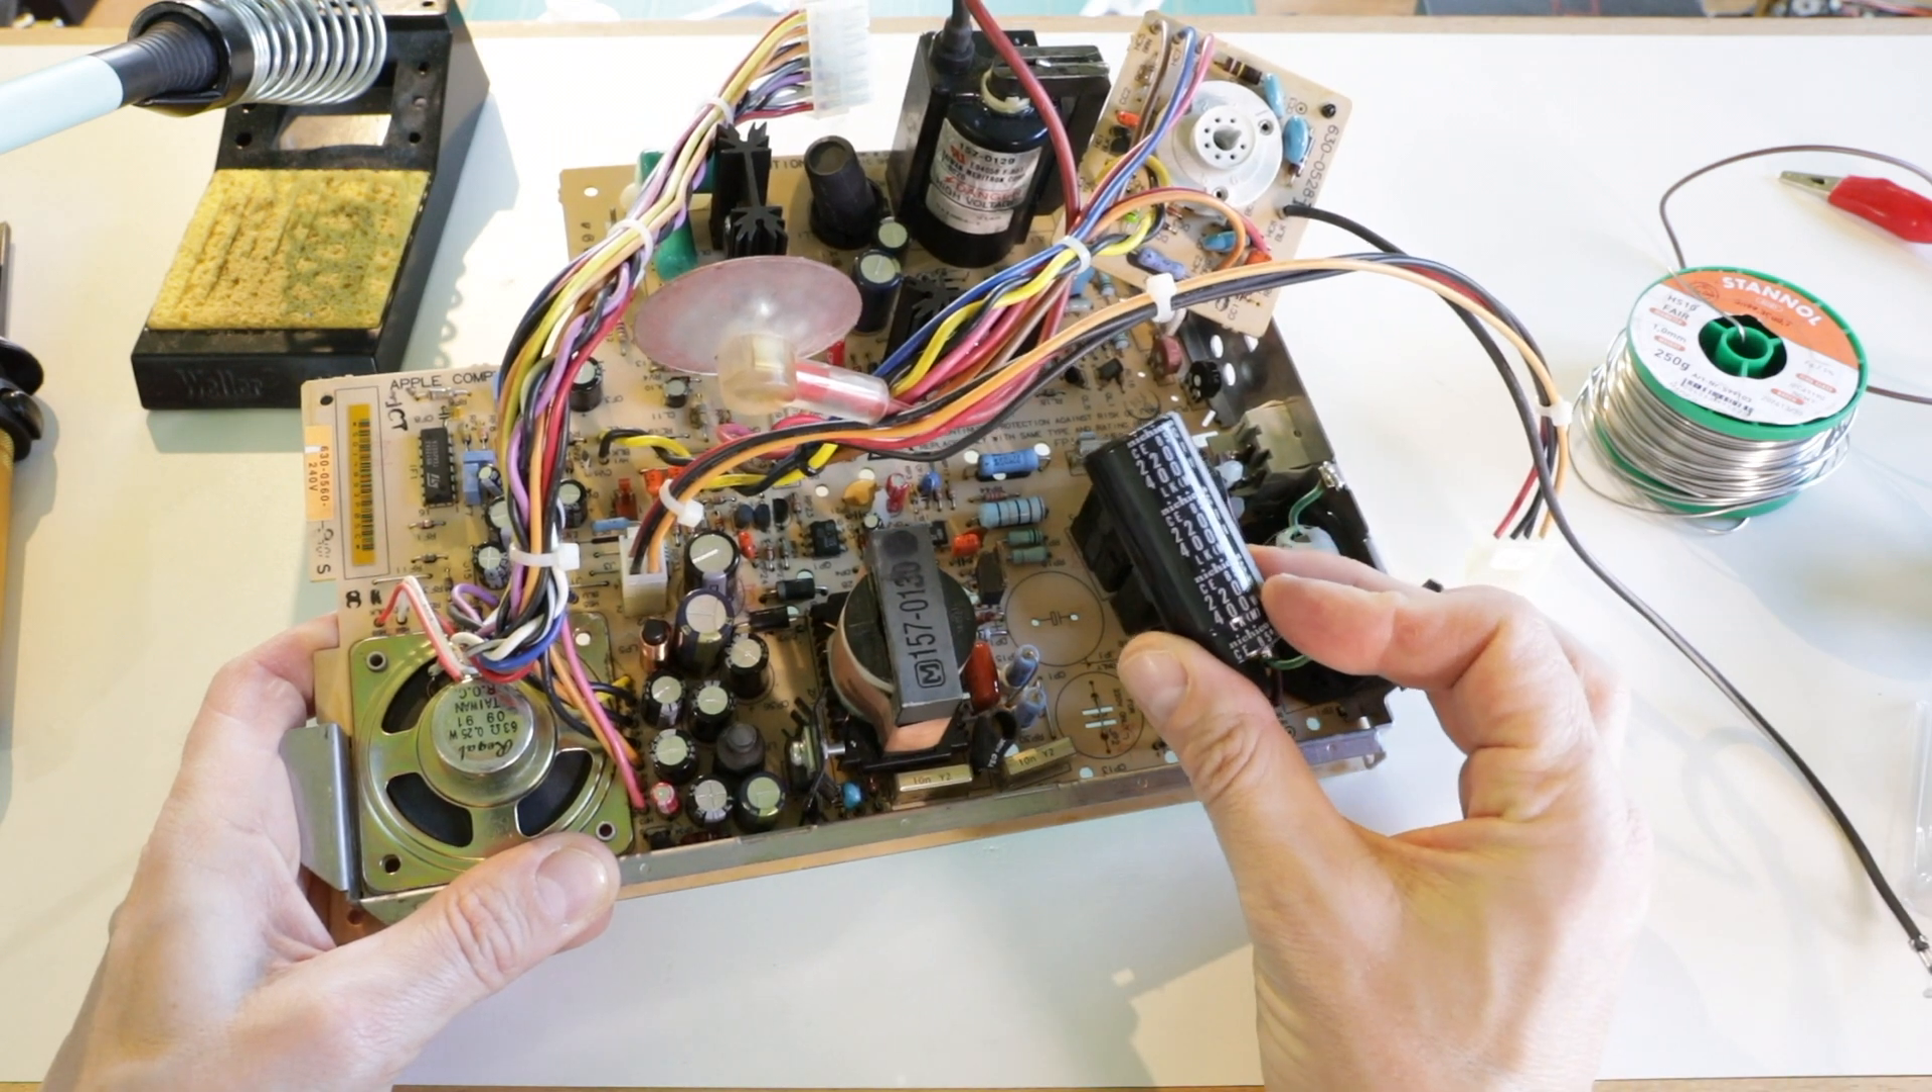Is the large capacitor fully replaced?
No.